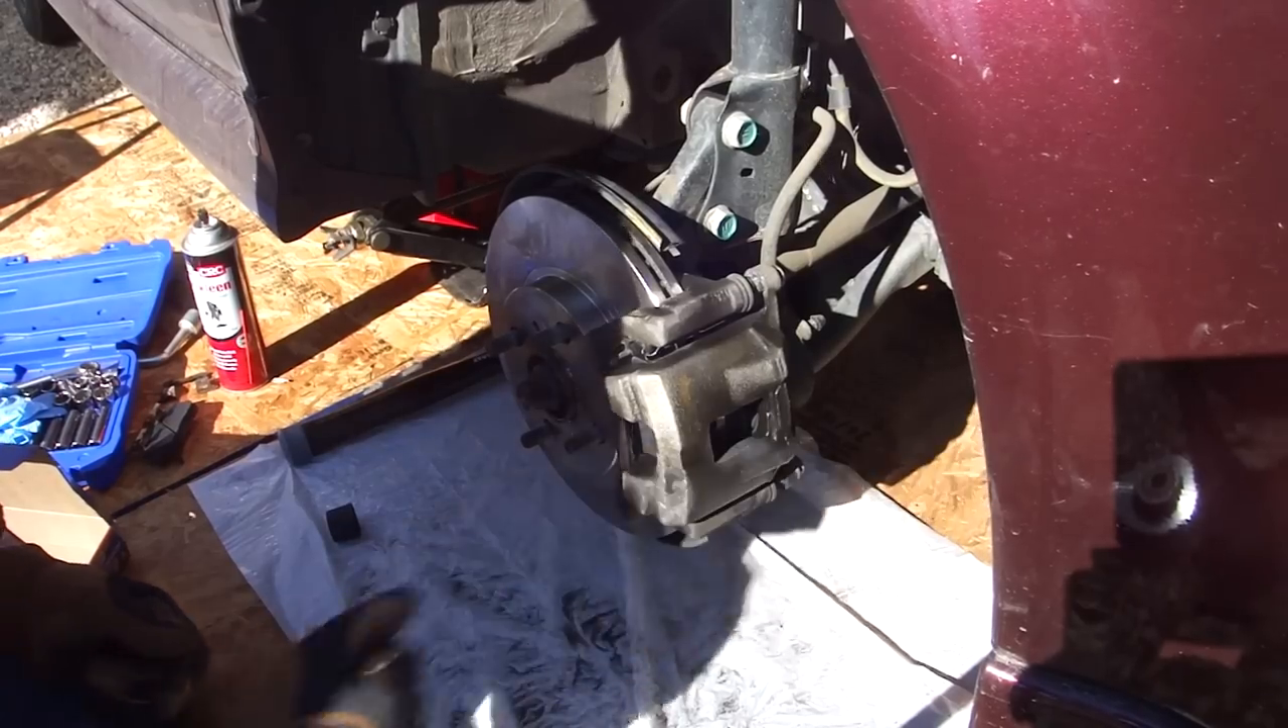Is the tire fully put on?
No.